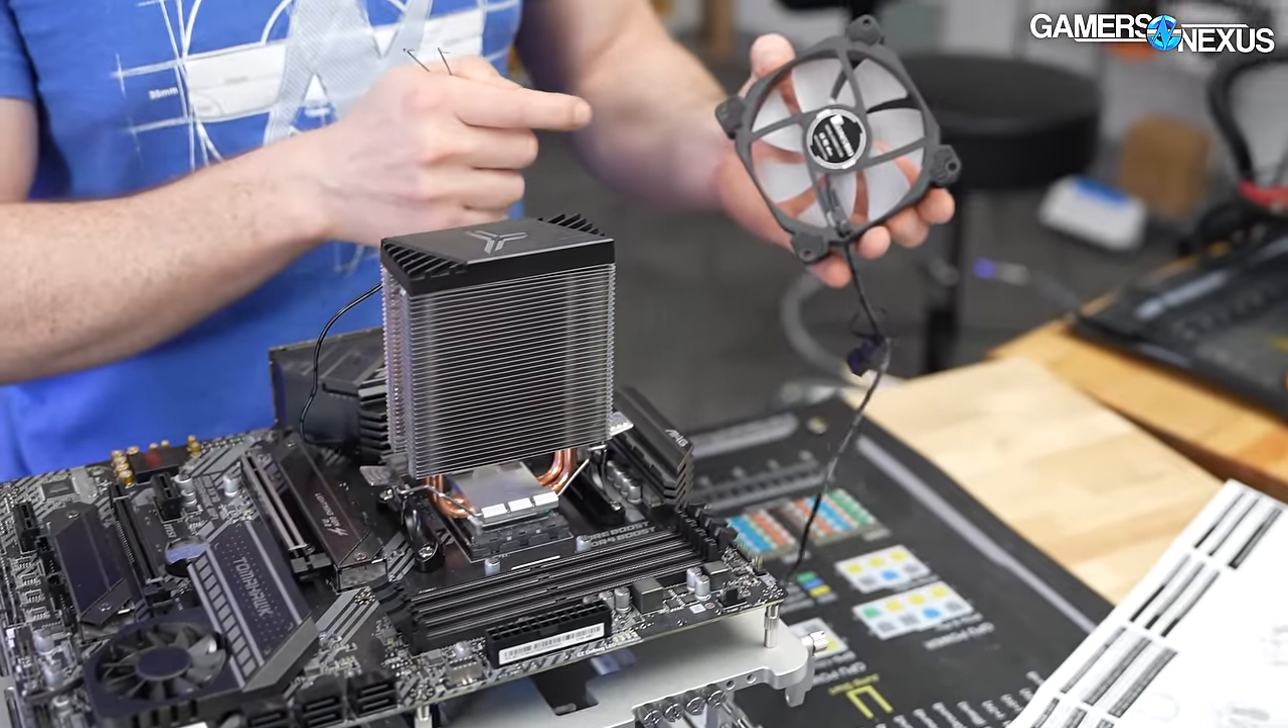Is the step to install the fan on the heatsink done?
No.